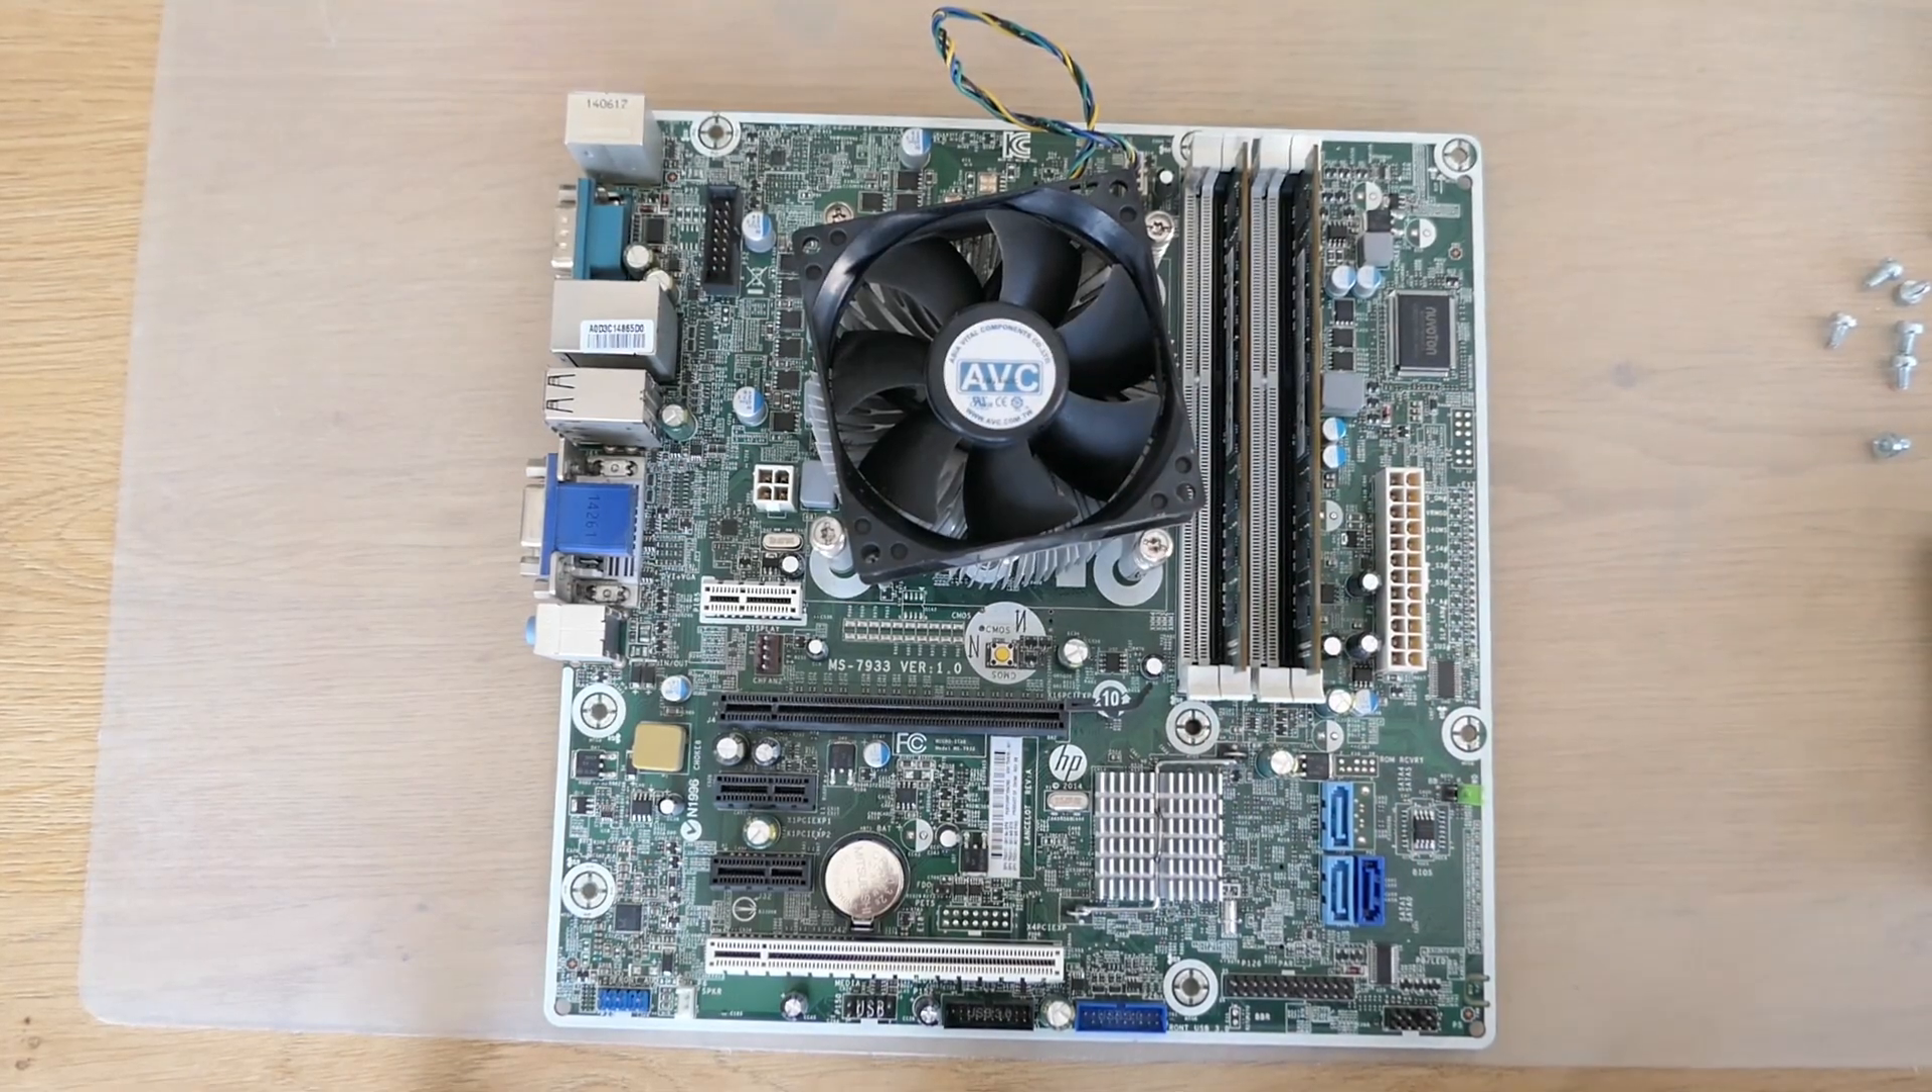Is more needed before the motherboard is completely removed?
No.